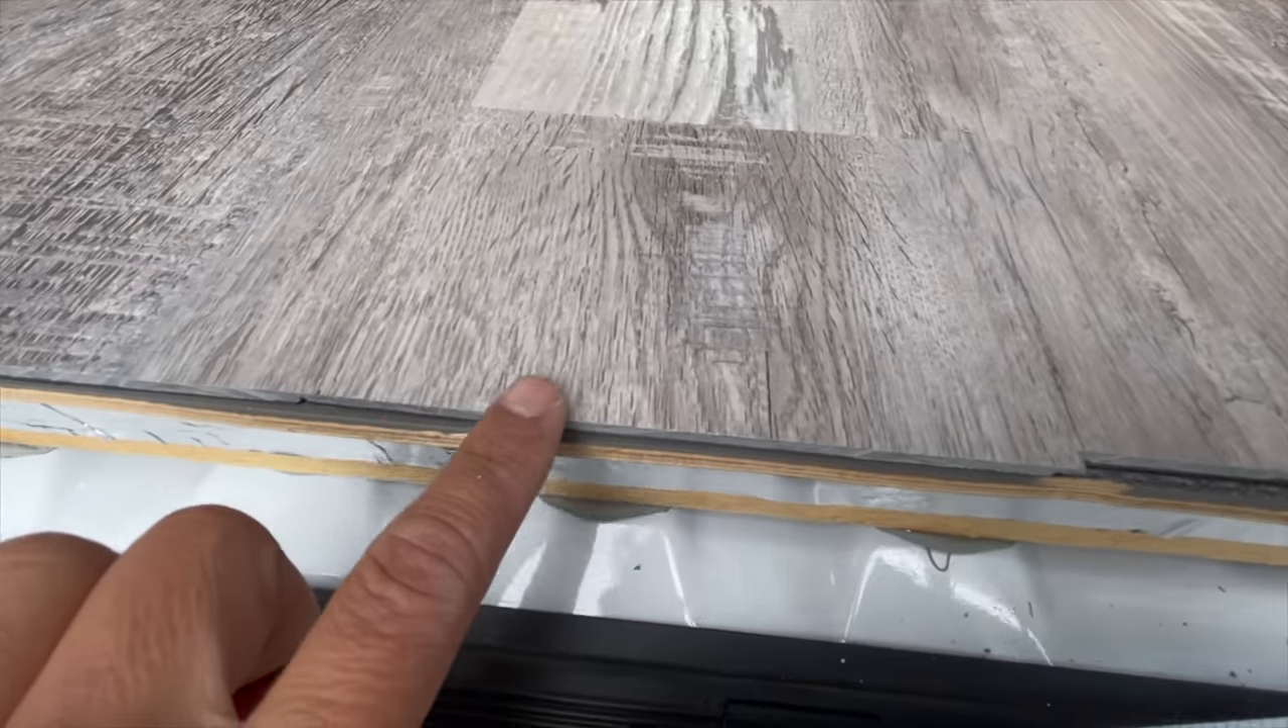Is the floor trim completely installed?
No.